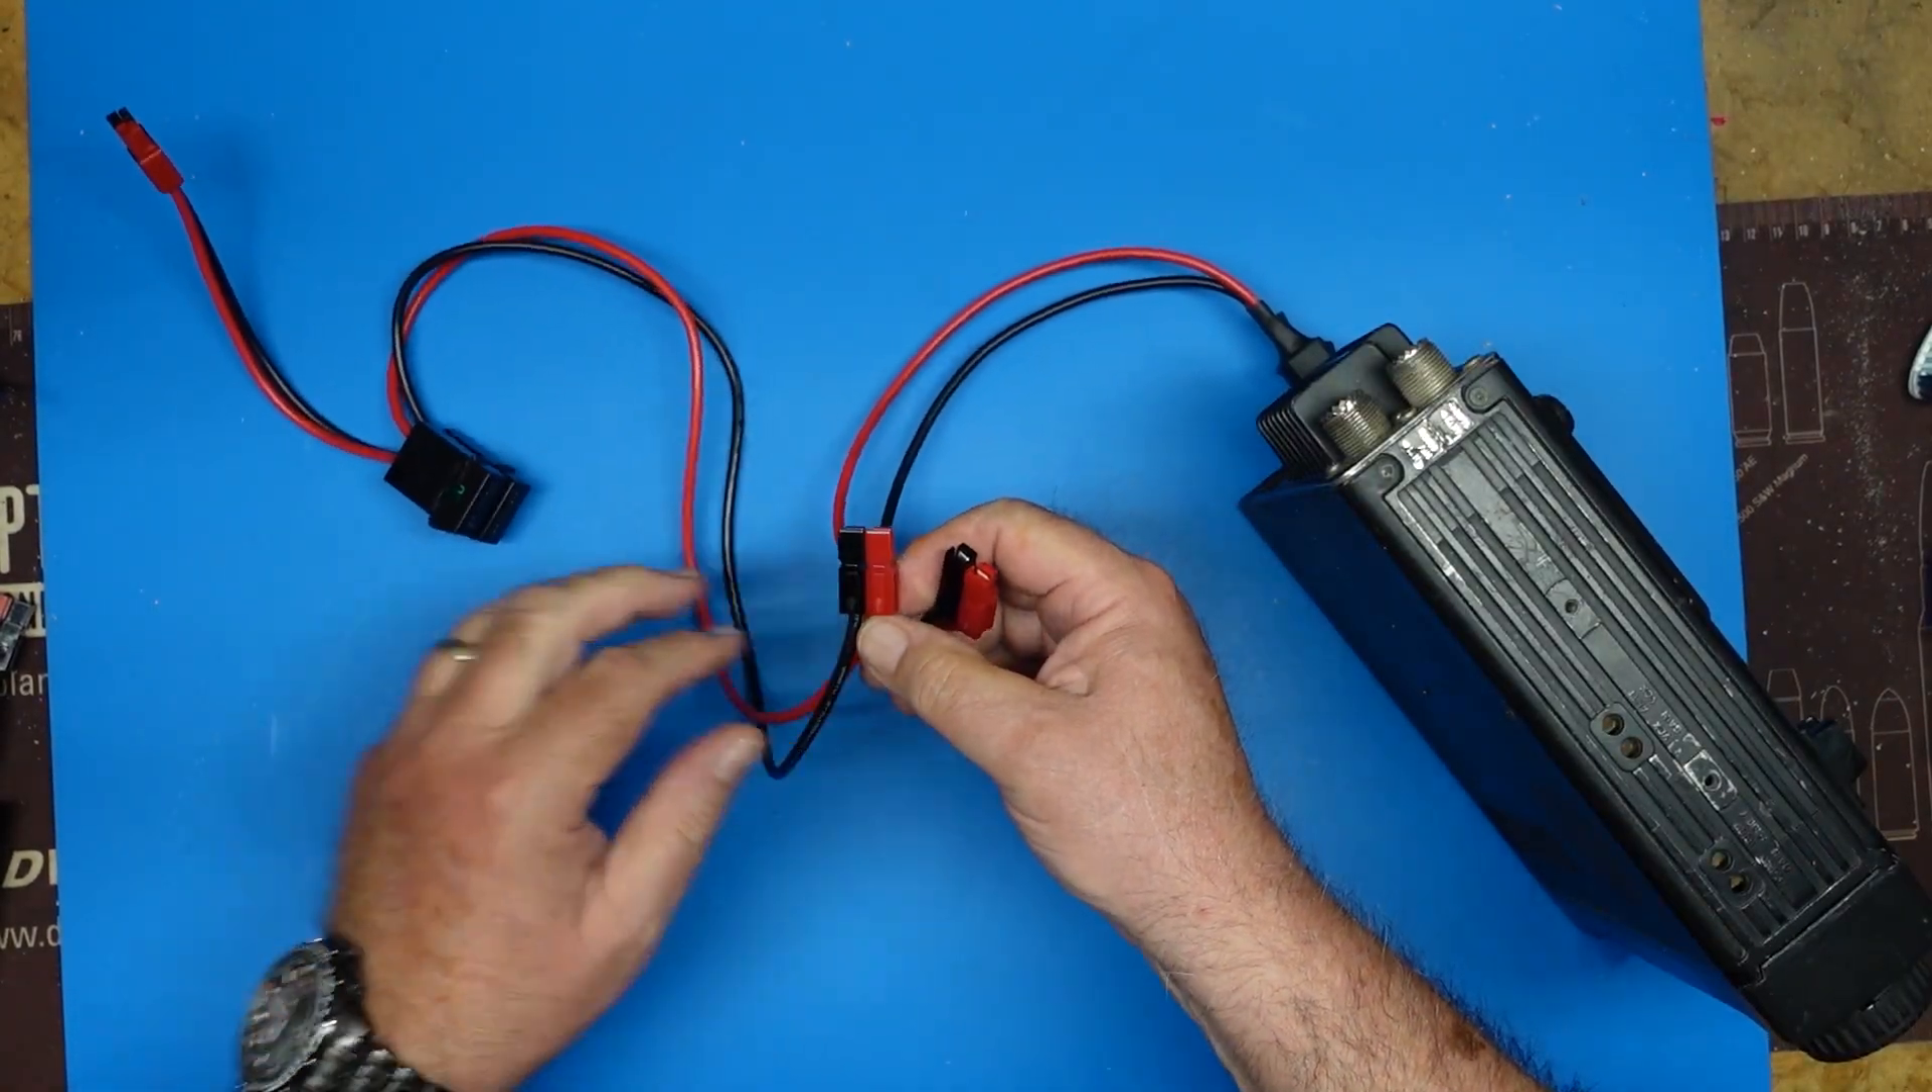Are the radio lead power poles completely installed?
Yes.